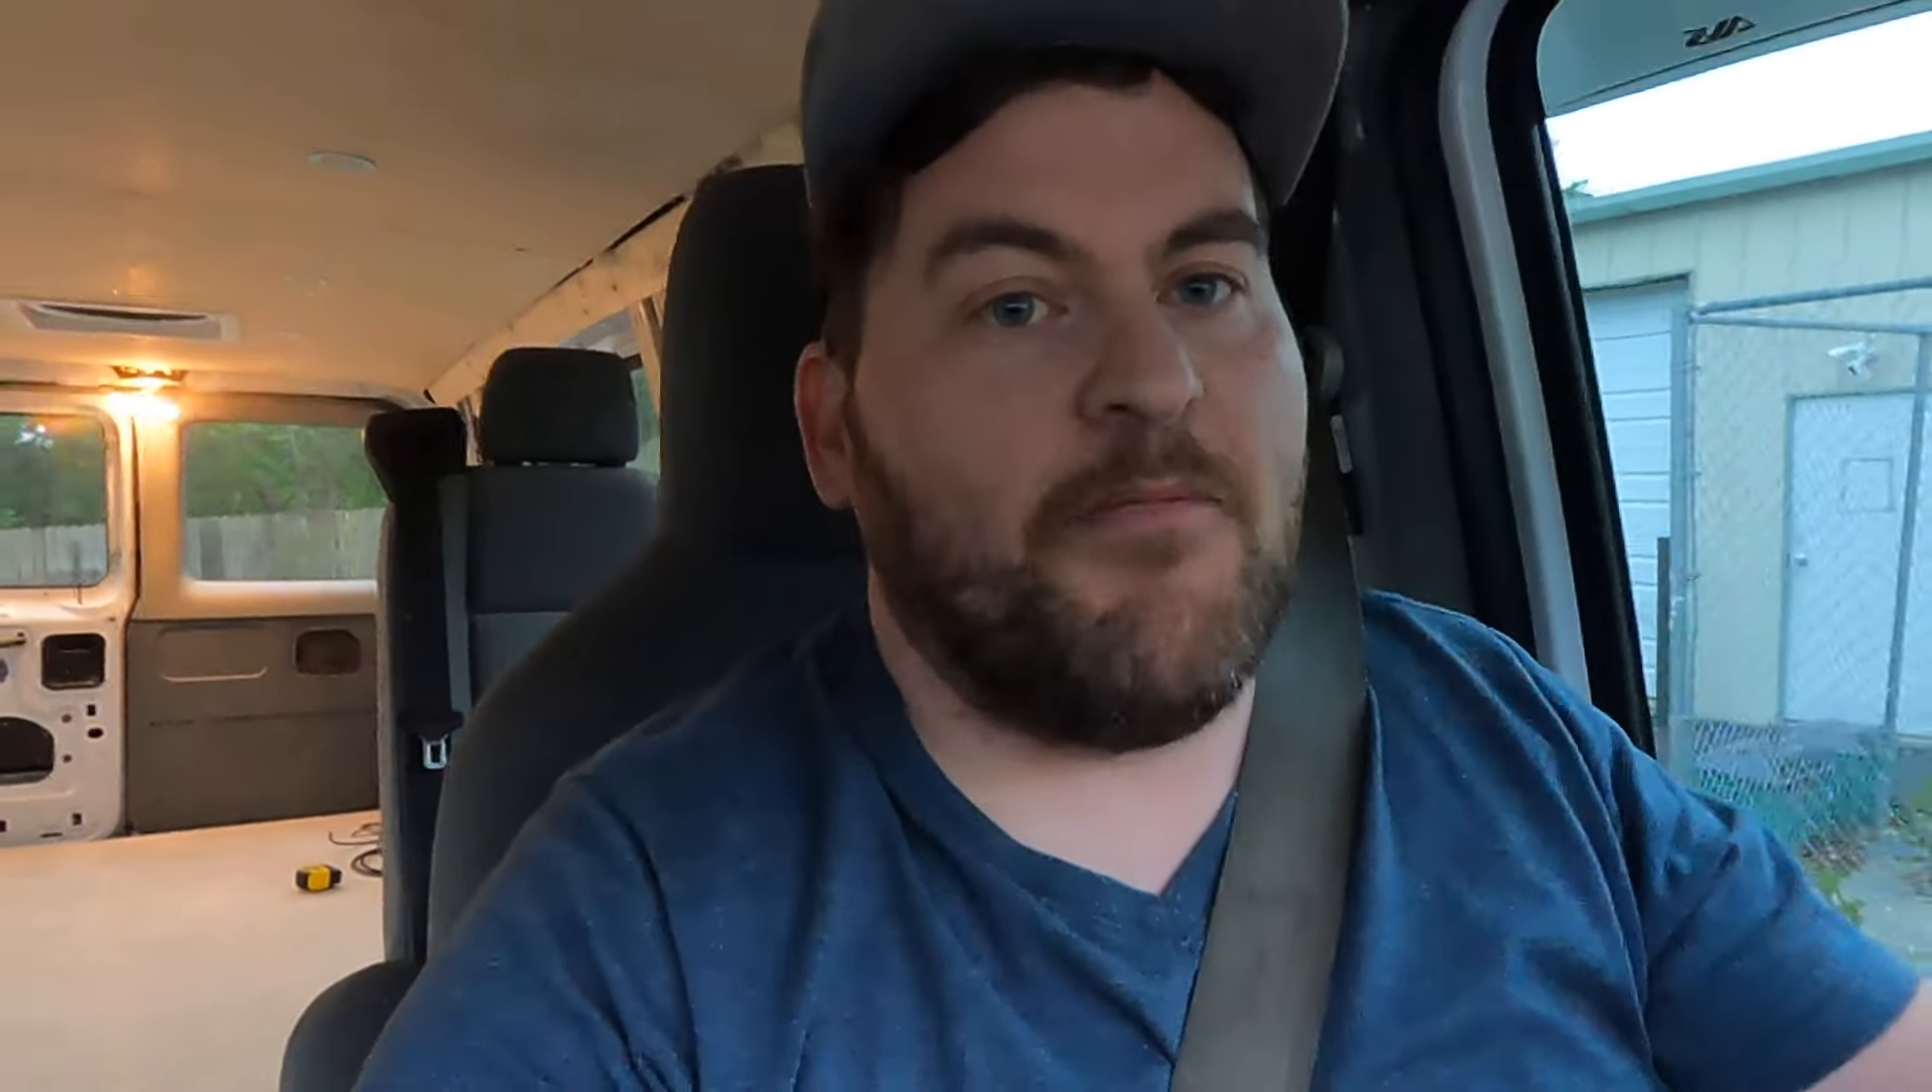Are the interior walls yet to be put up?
Yes.